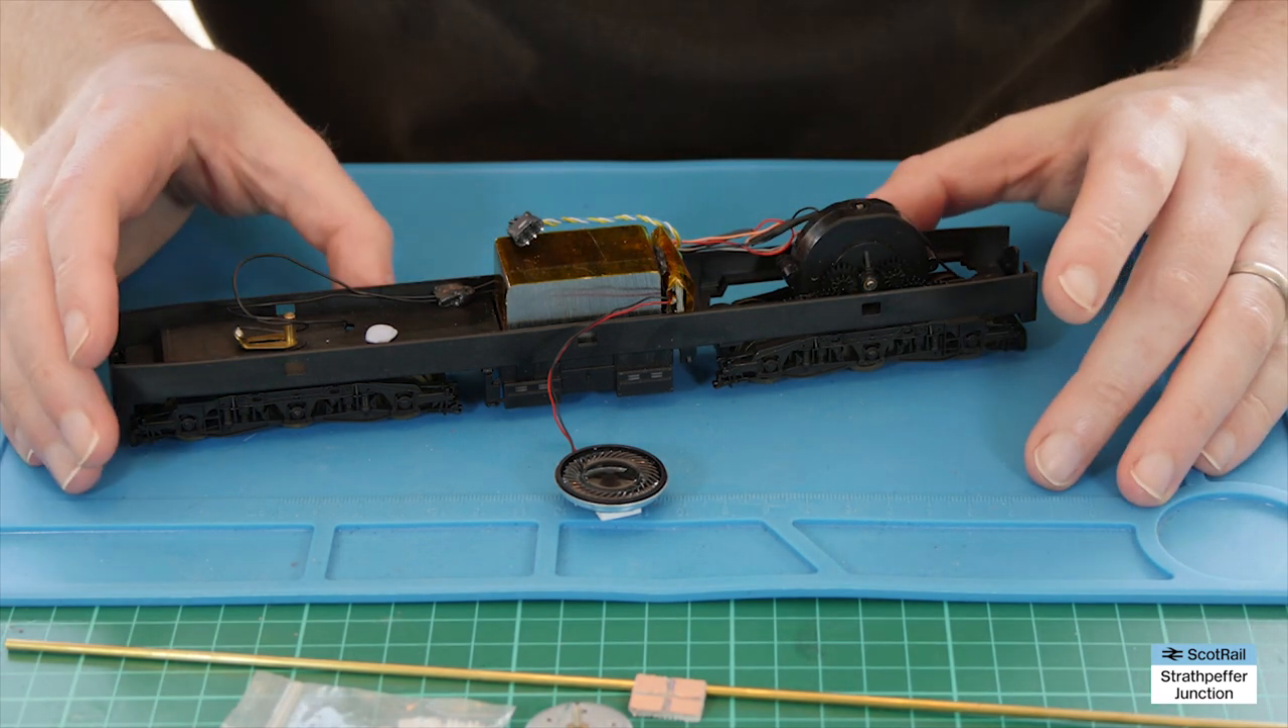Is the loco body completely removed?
Yes.